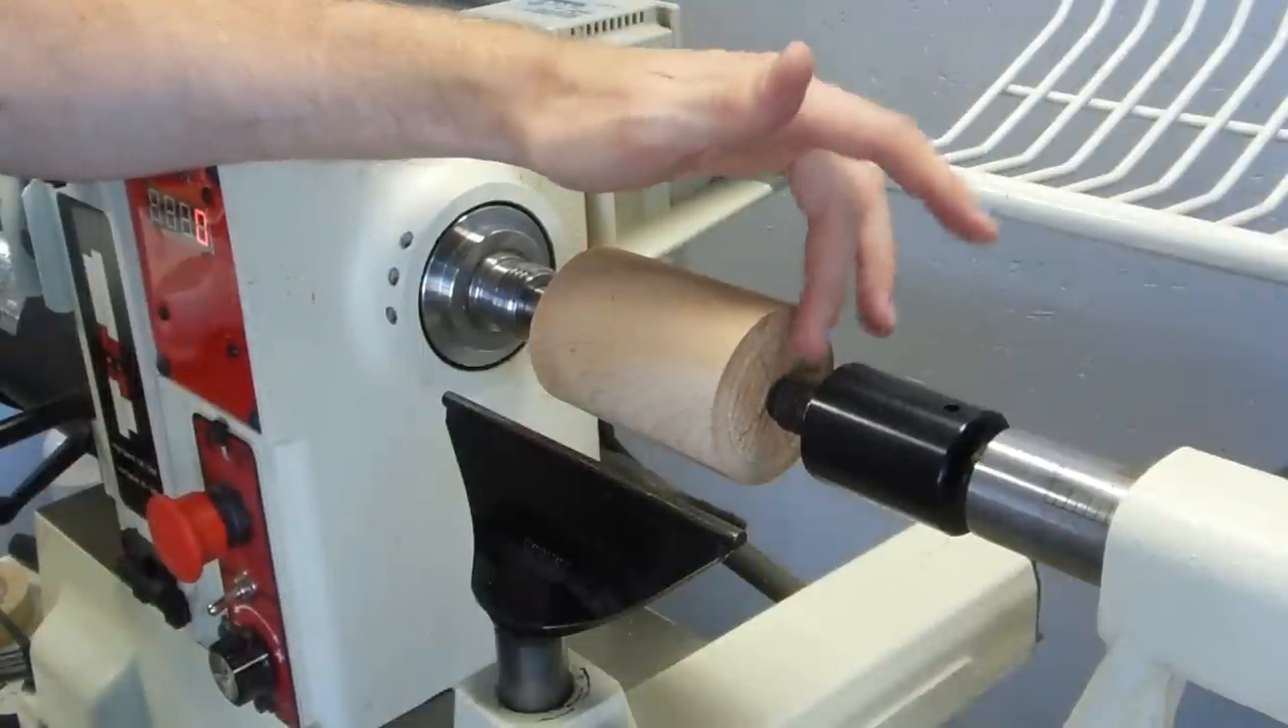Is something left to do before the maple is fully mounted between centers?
No.